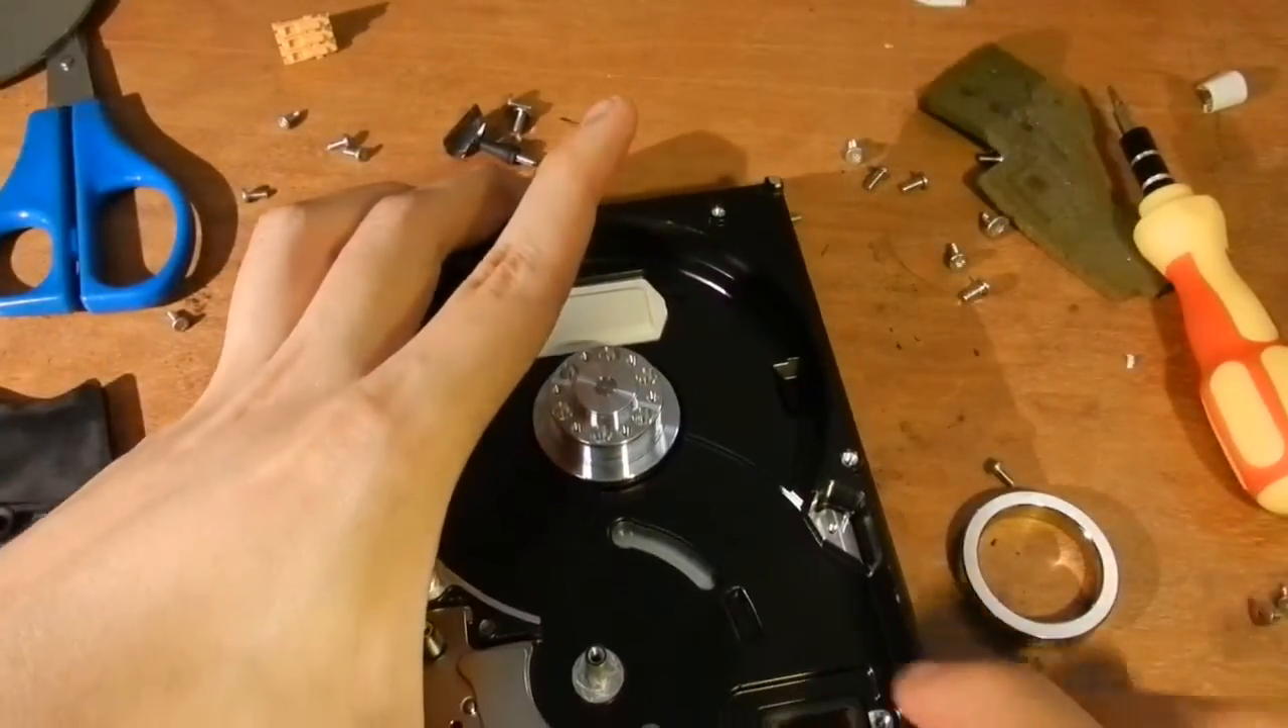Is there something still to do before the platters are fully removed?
No.